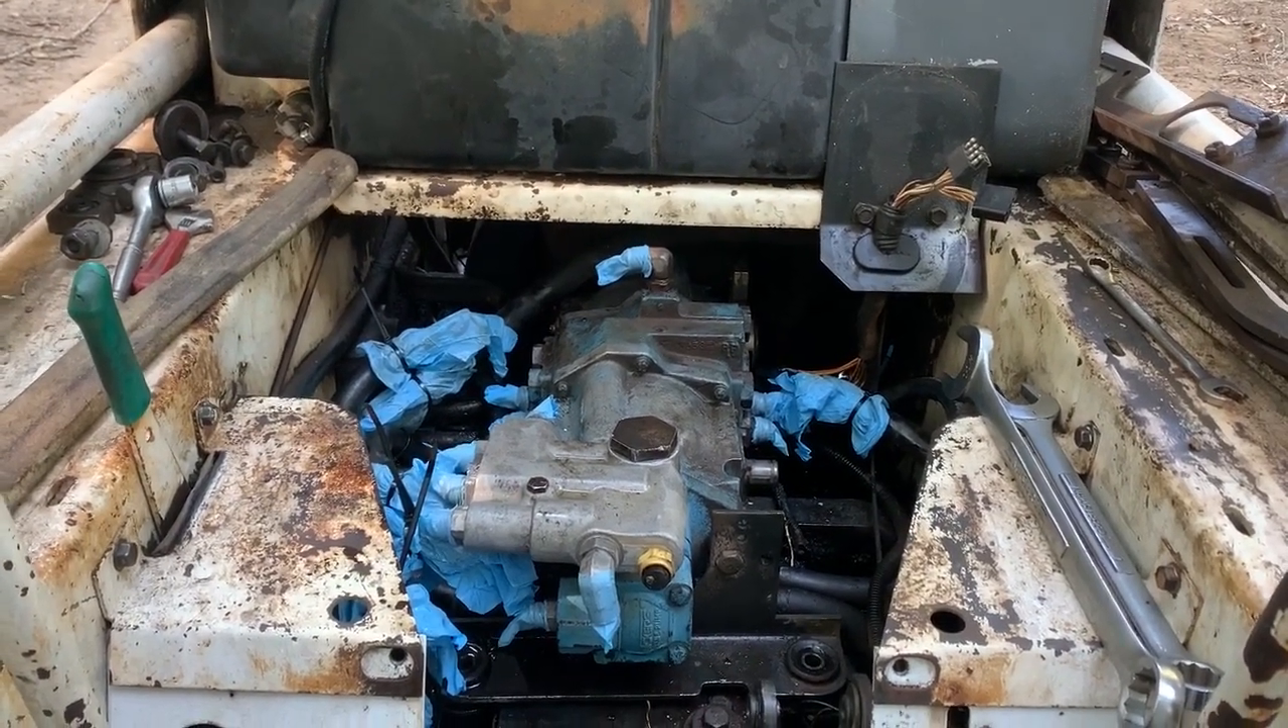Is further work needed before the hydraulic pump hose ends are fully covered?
No.